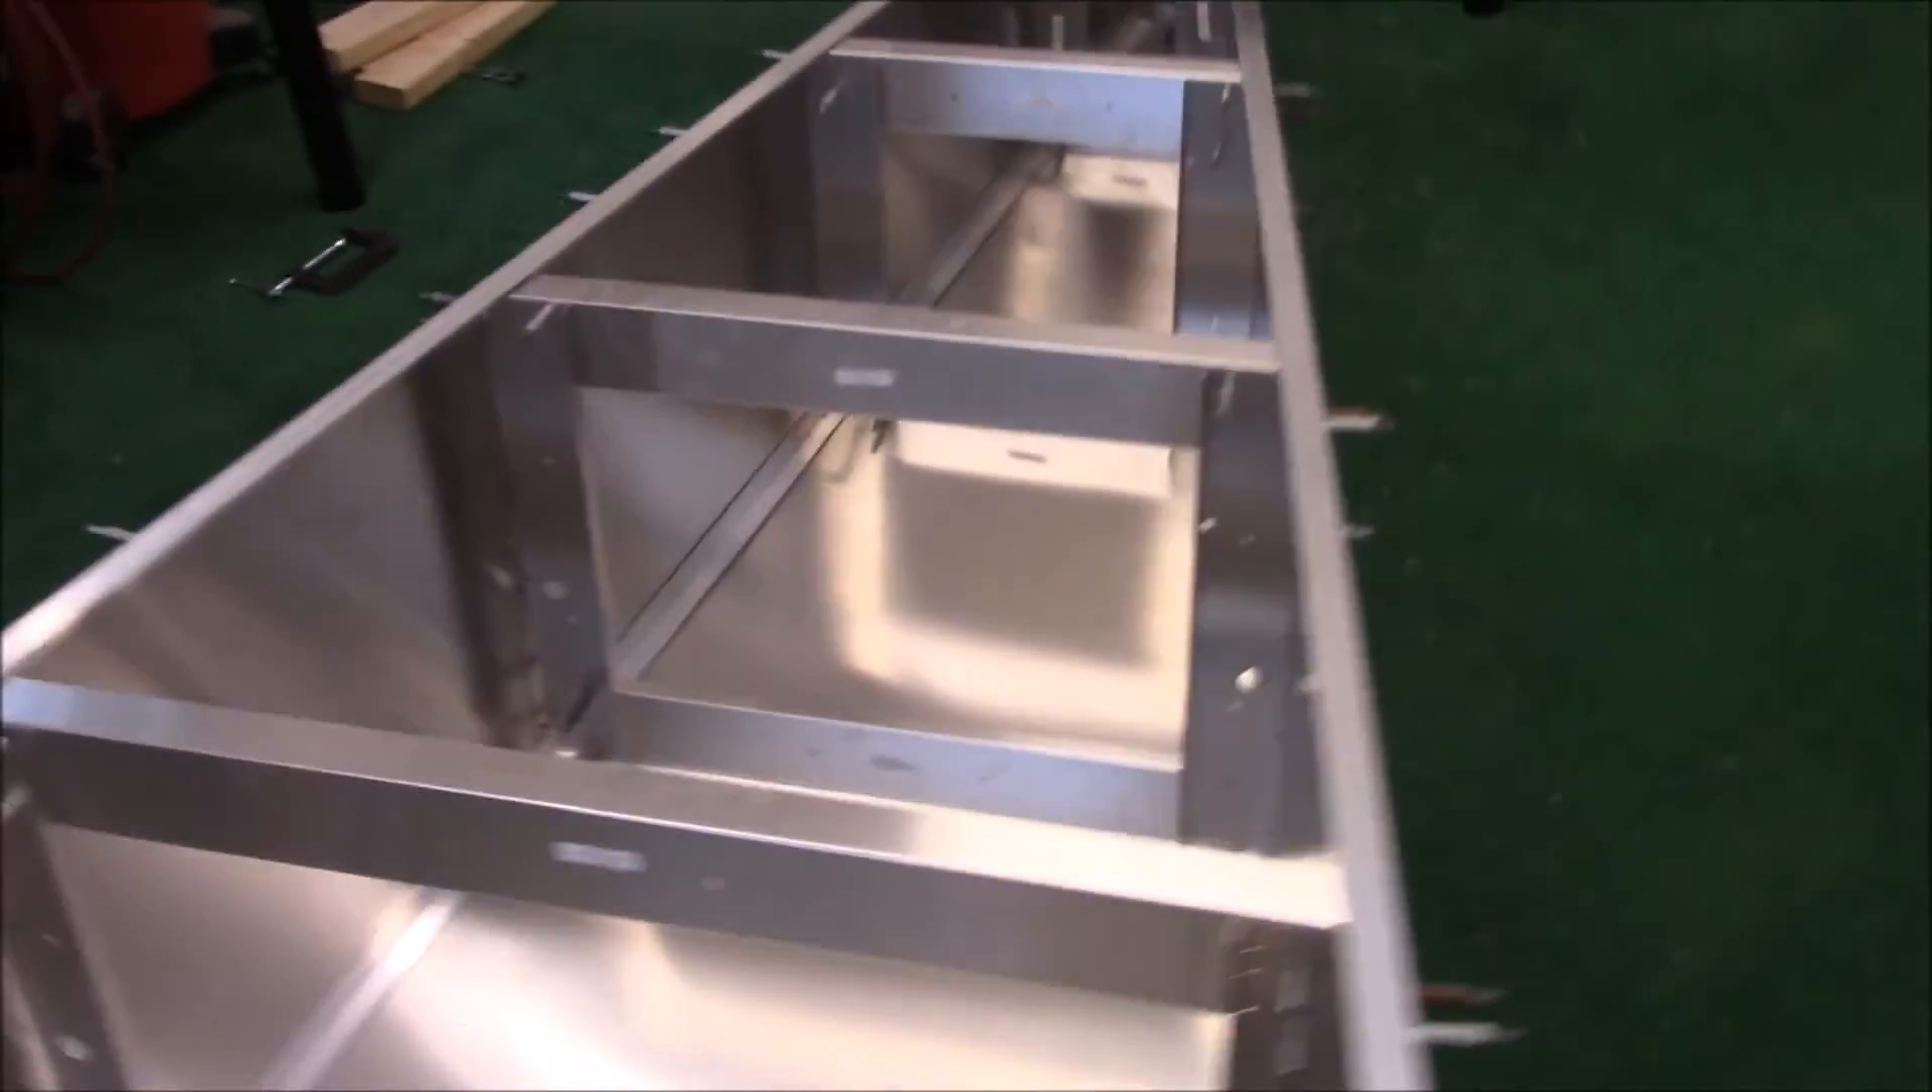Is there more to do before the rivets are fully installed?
Yes.